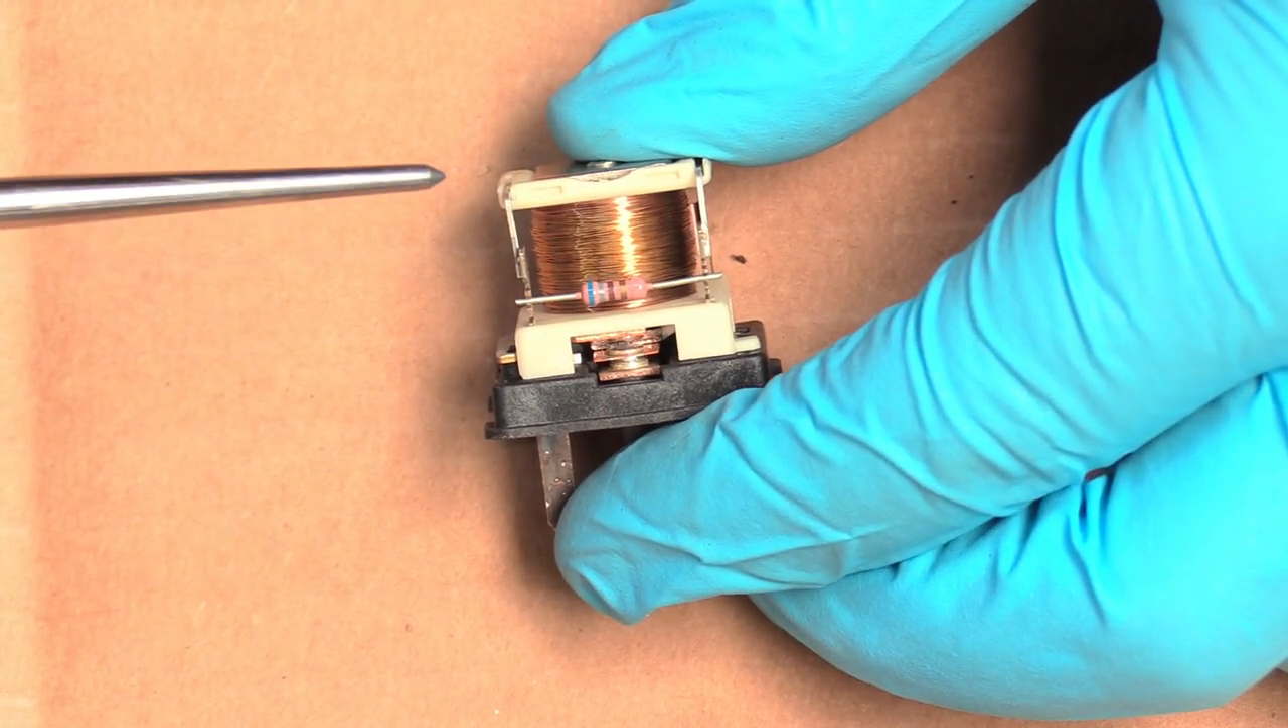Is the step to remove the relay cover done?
Yes.